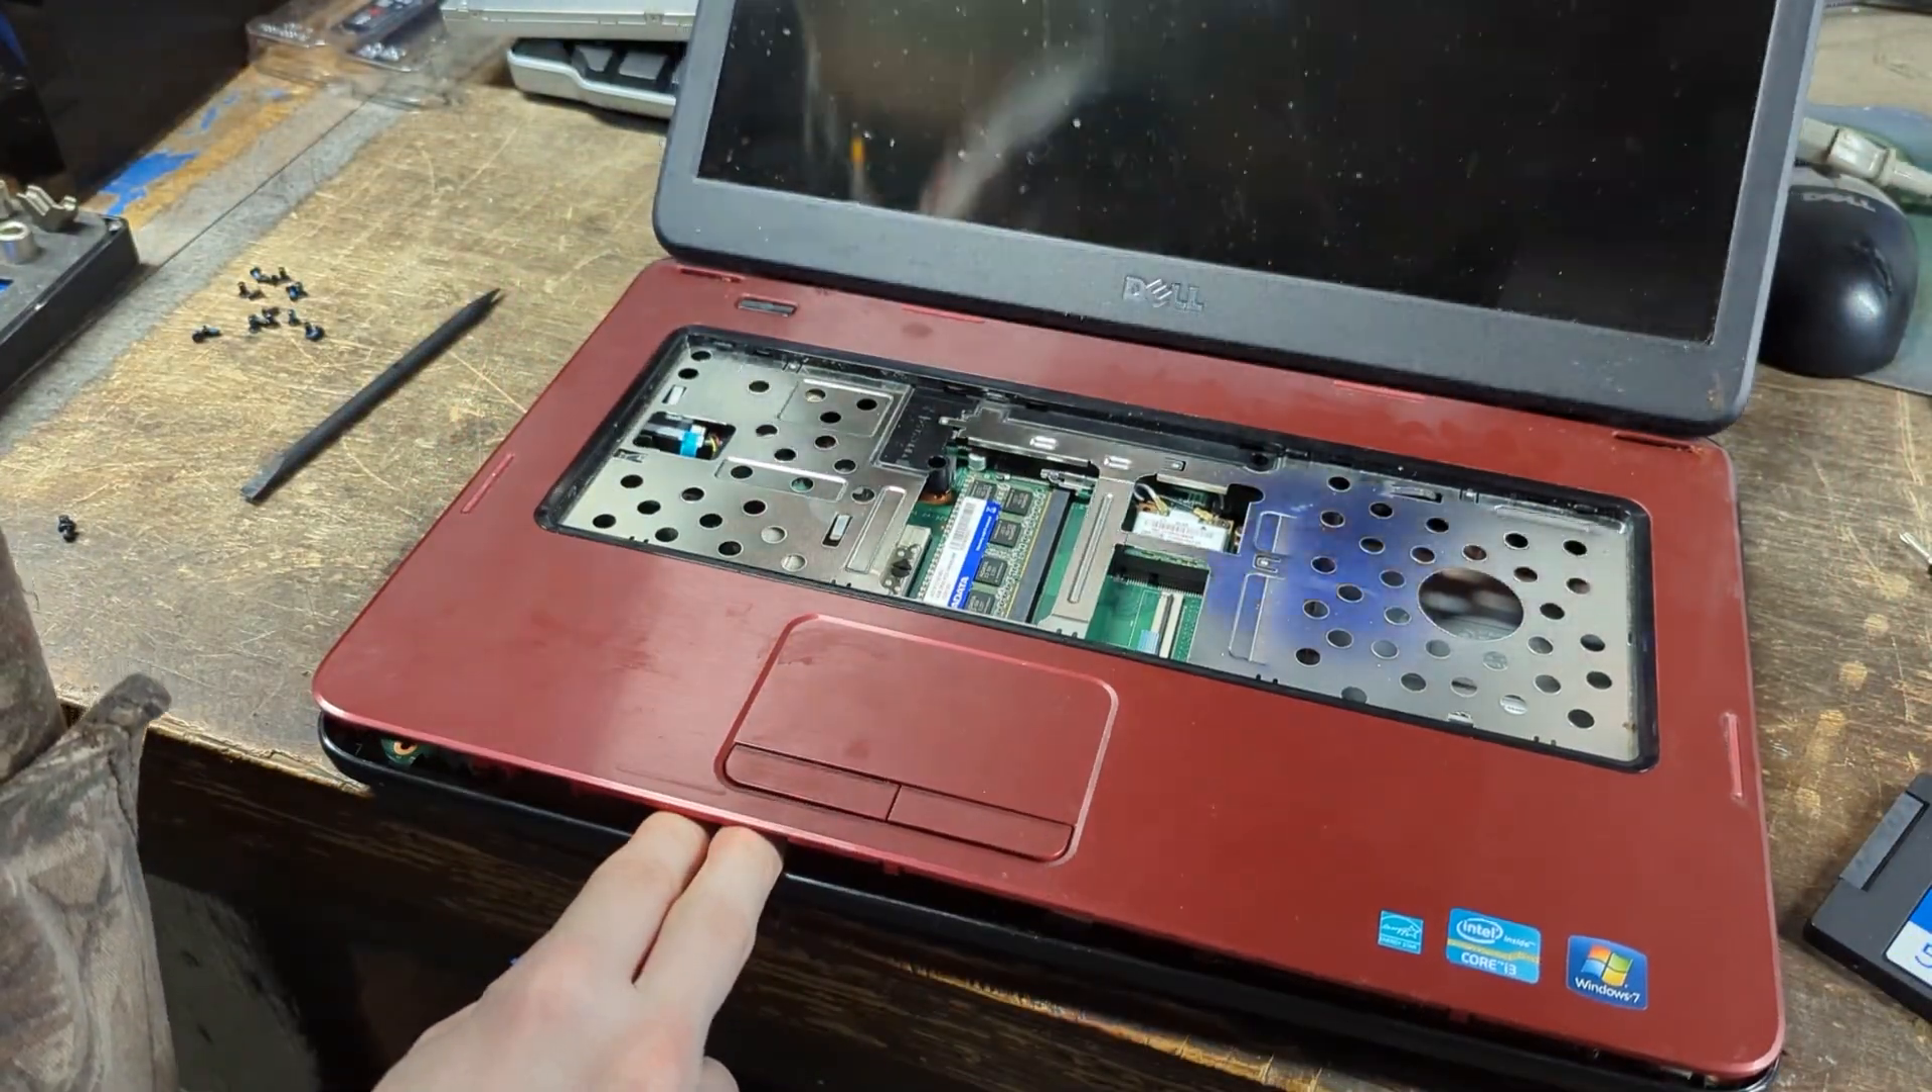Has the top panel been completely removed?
No.